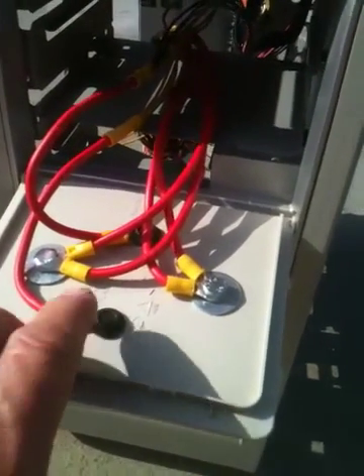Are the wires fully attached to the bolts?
Yes.